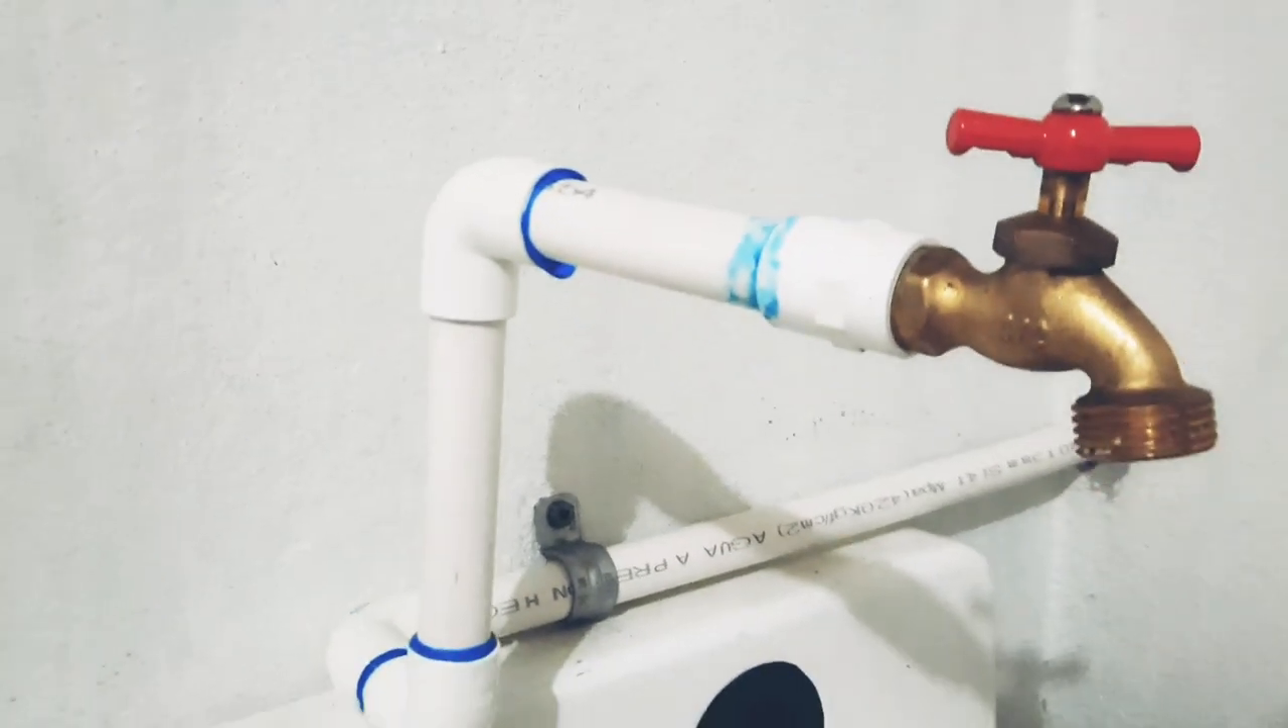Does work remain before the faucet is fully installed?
No.